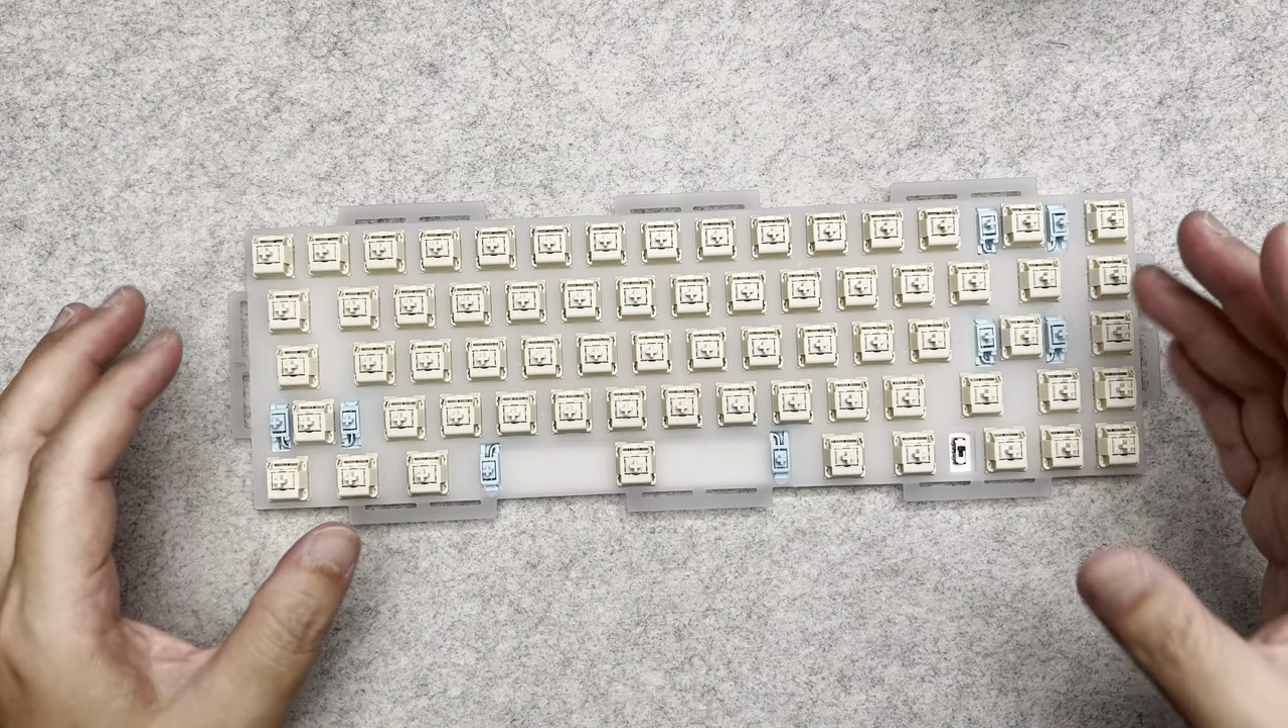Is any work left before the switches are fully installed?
No.